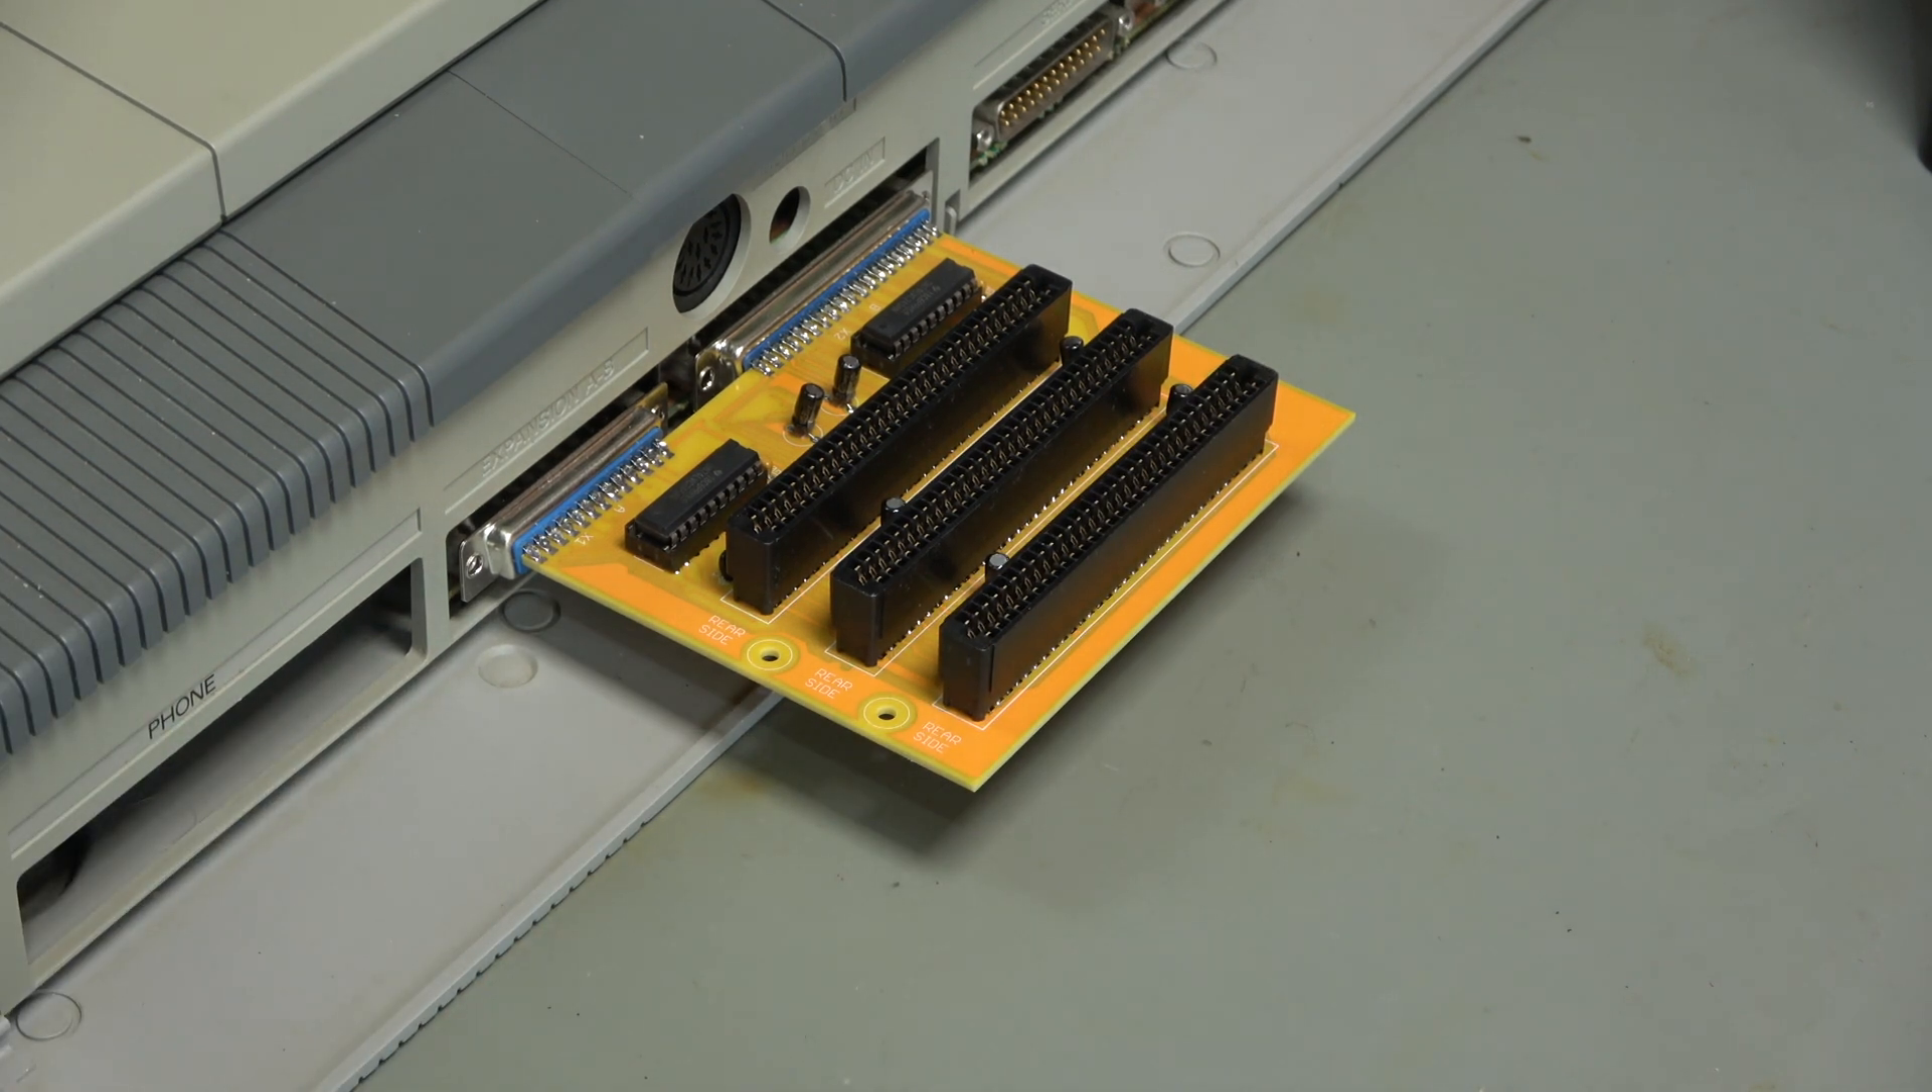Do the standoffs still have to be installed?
Yes.